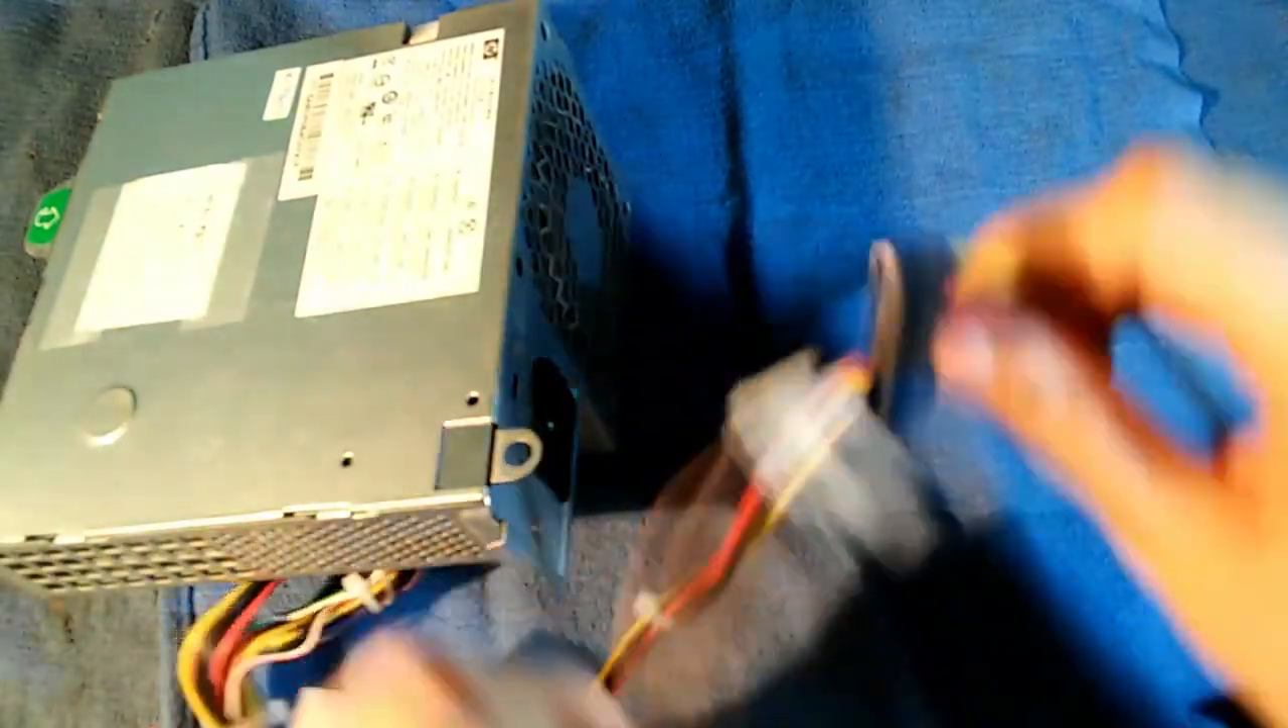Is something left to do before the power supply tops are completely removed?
Yes.